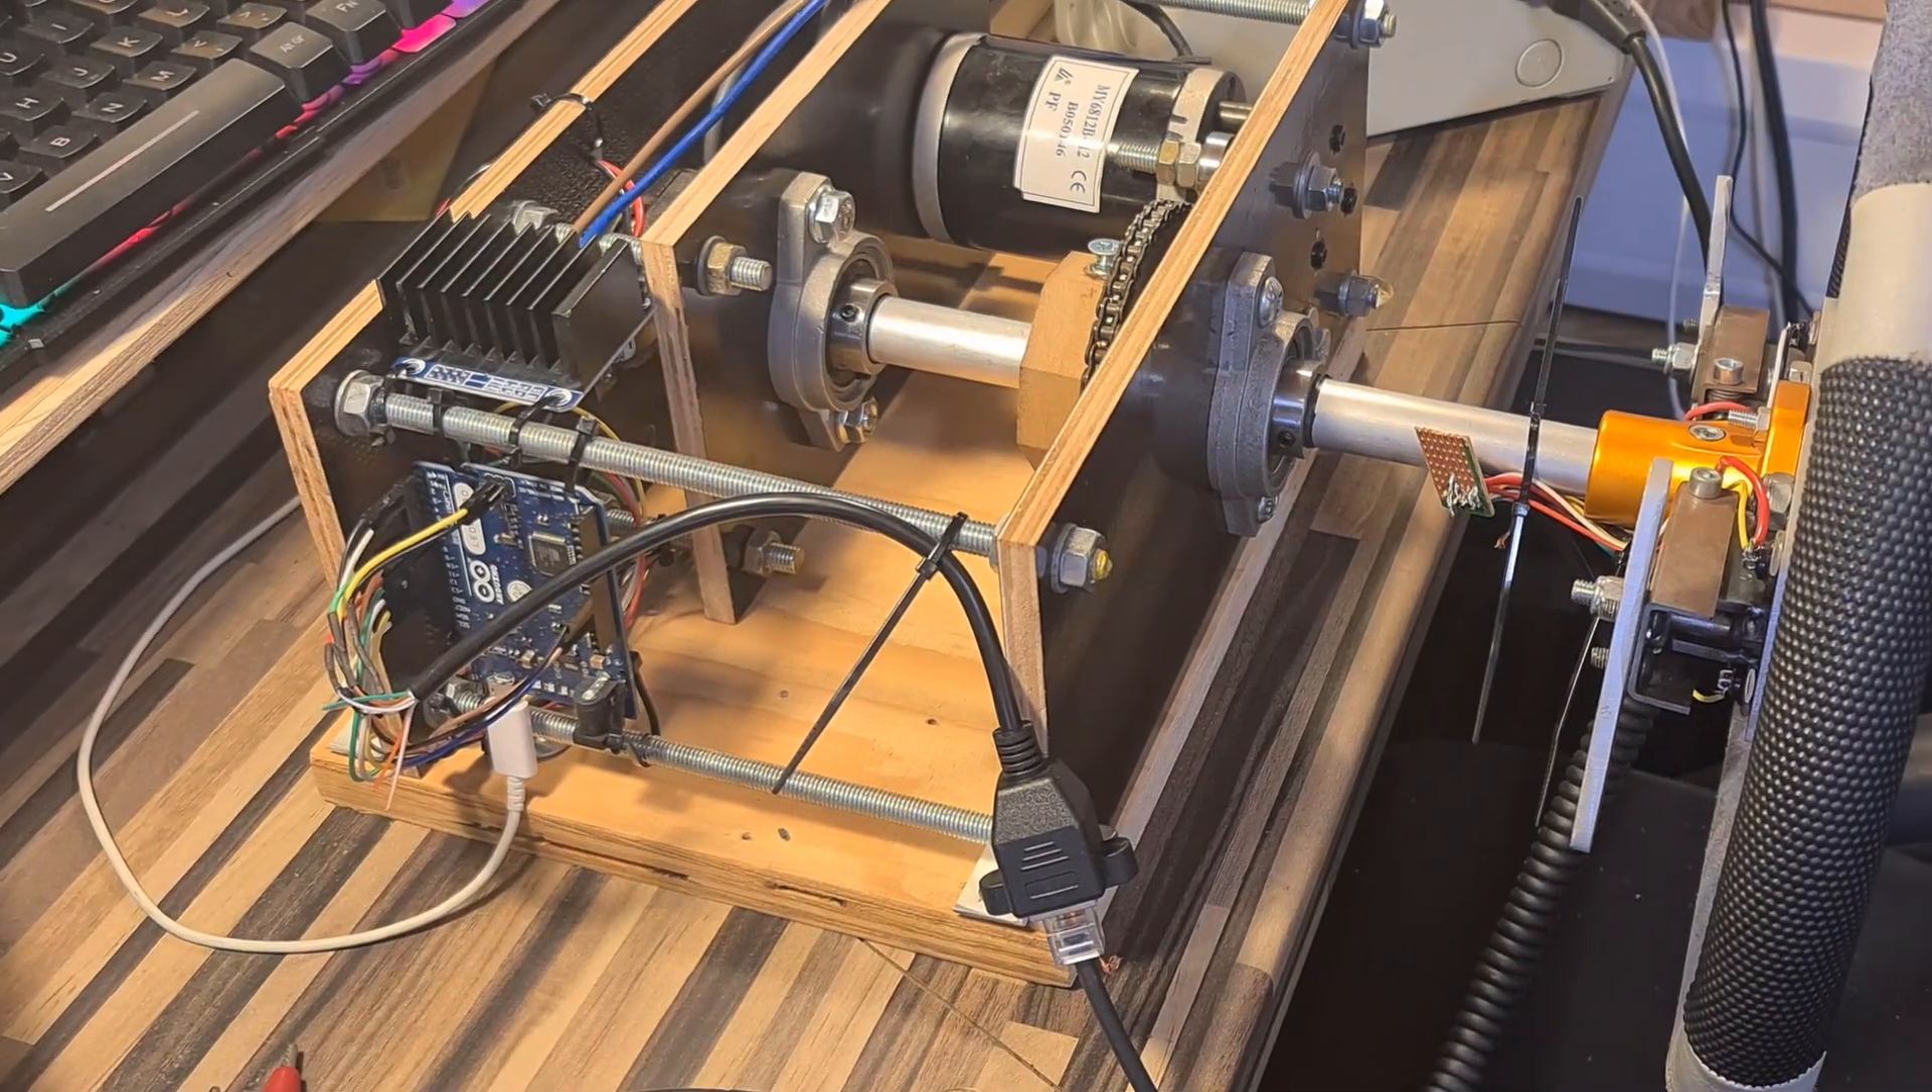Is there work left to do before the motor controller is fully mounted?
No.